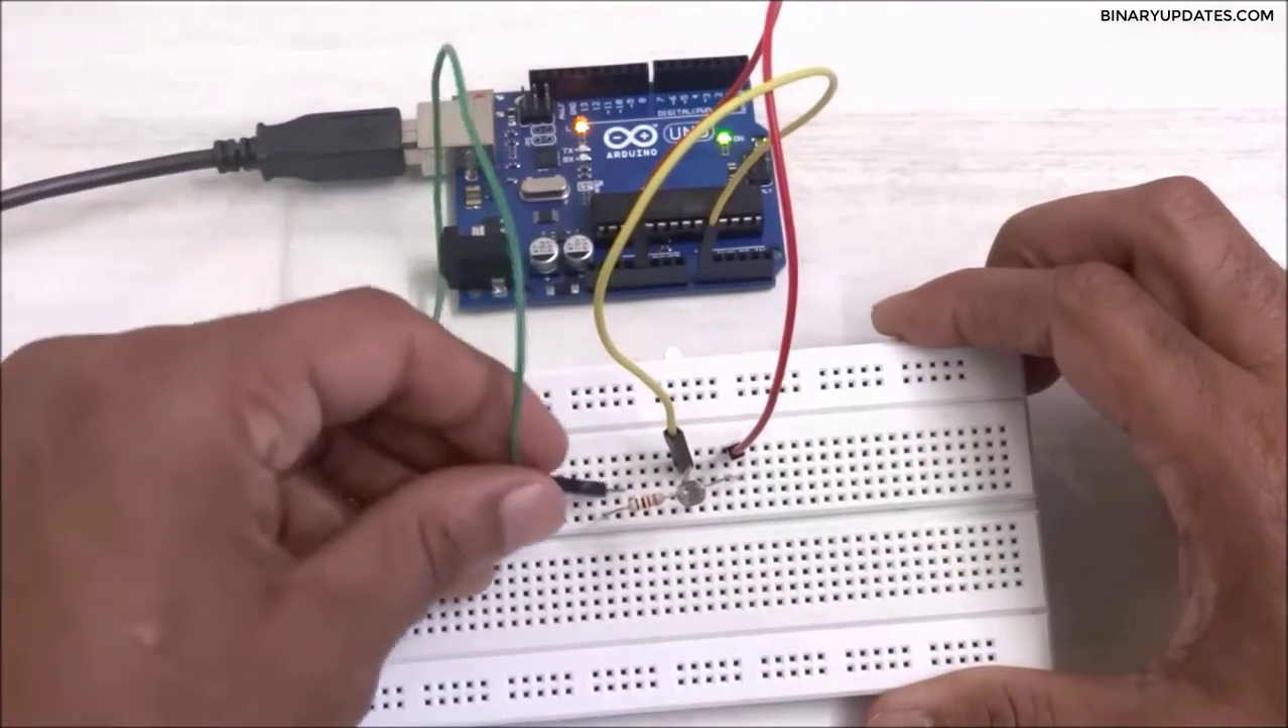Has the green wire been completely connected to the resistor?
No.